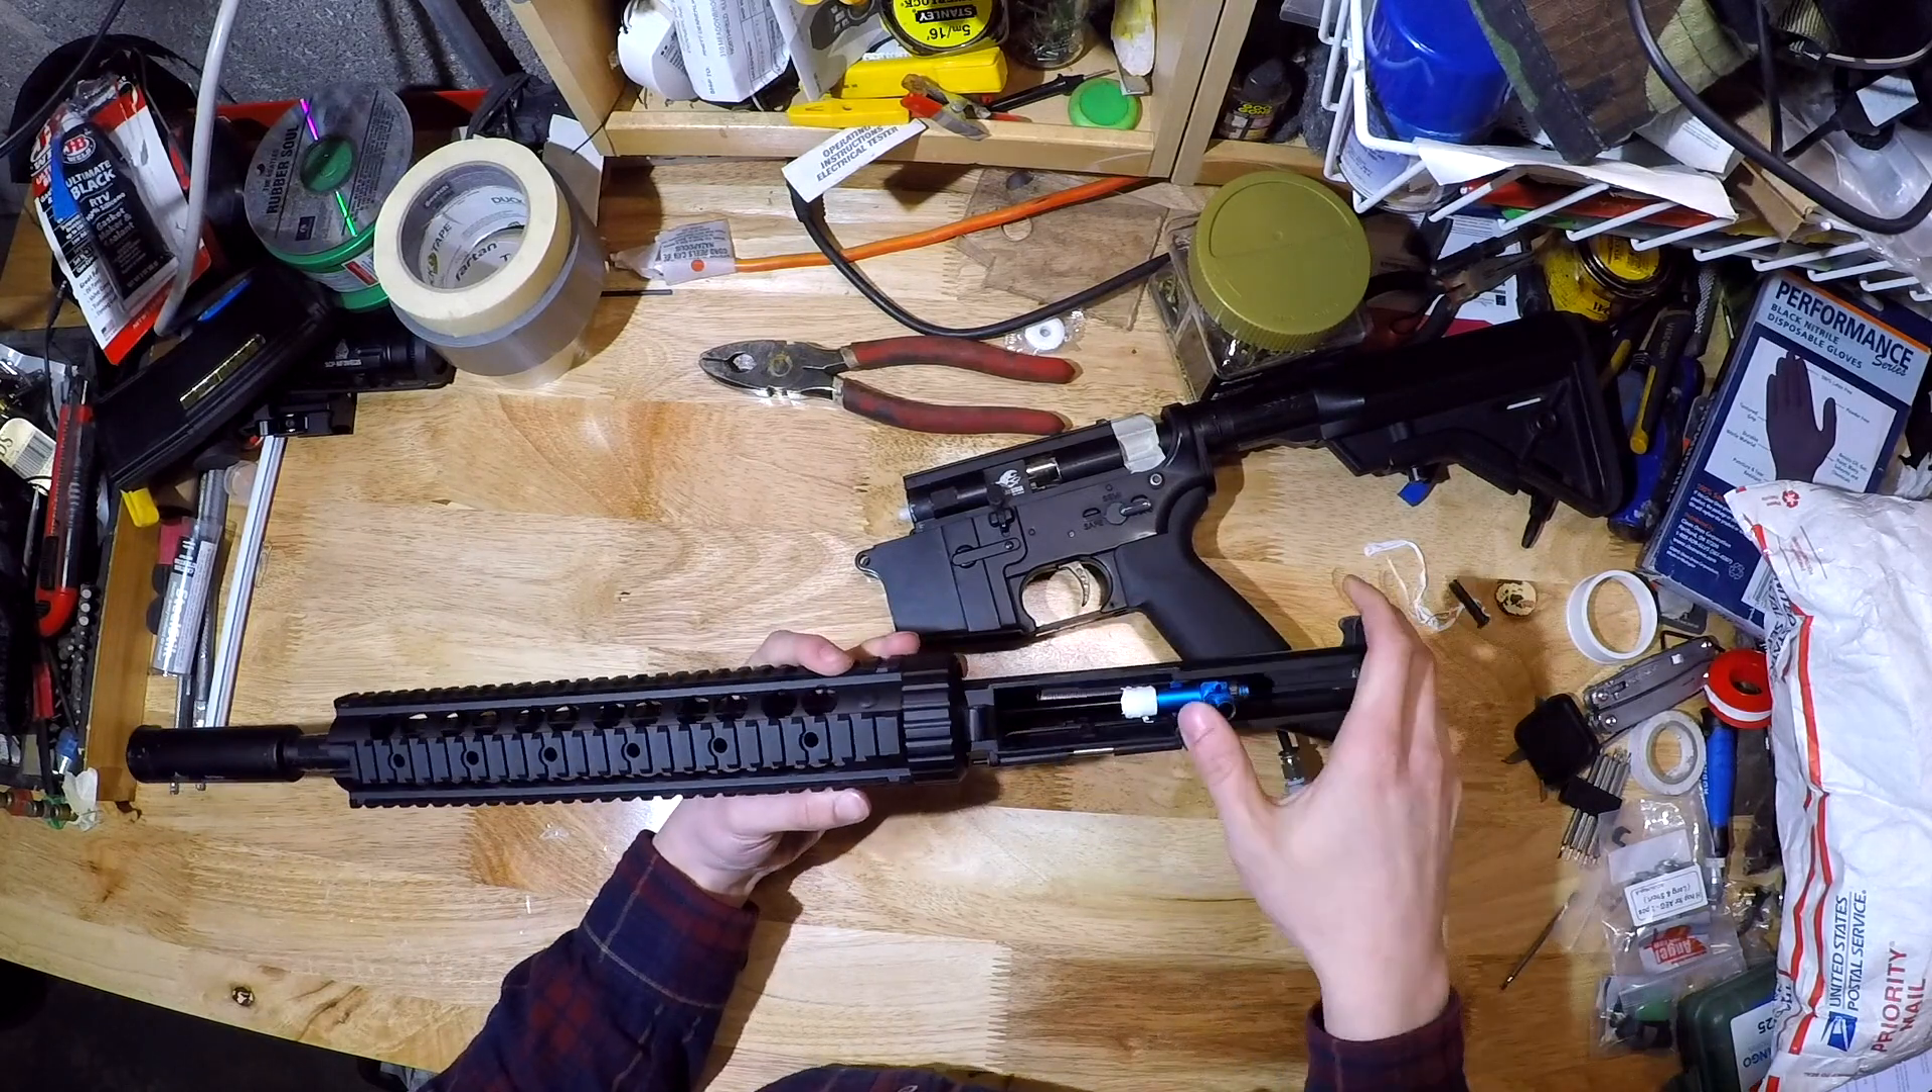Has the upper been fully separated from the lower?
Yes.